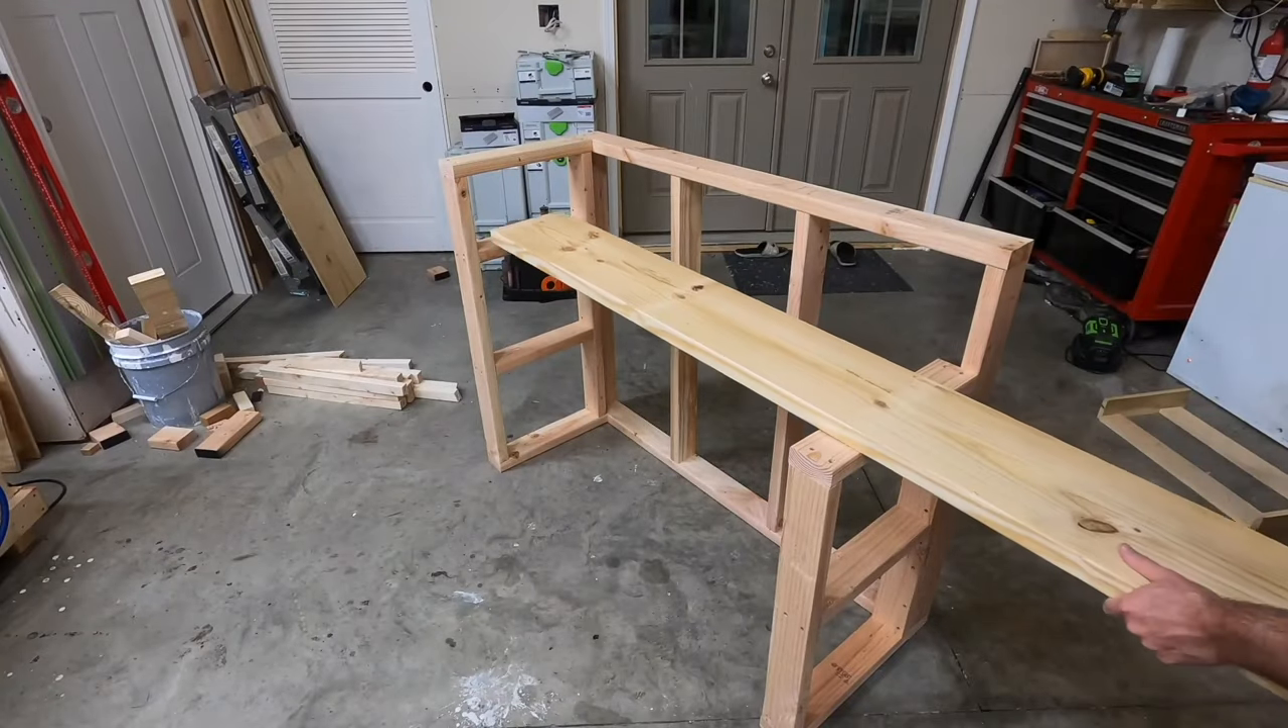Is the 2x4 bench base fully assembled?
Yes.